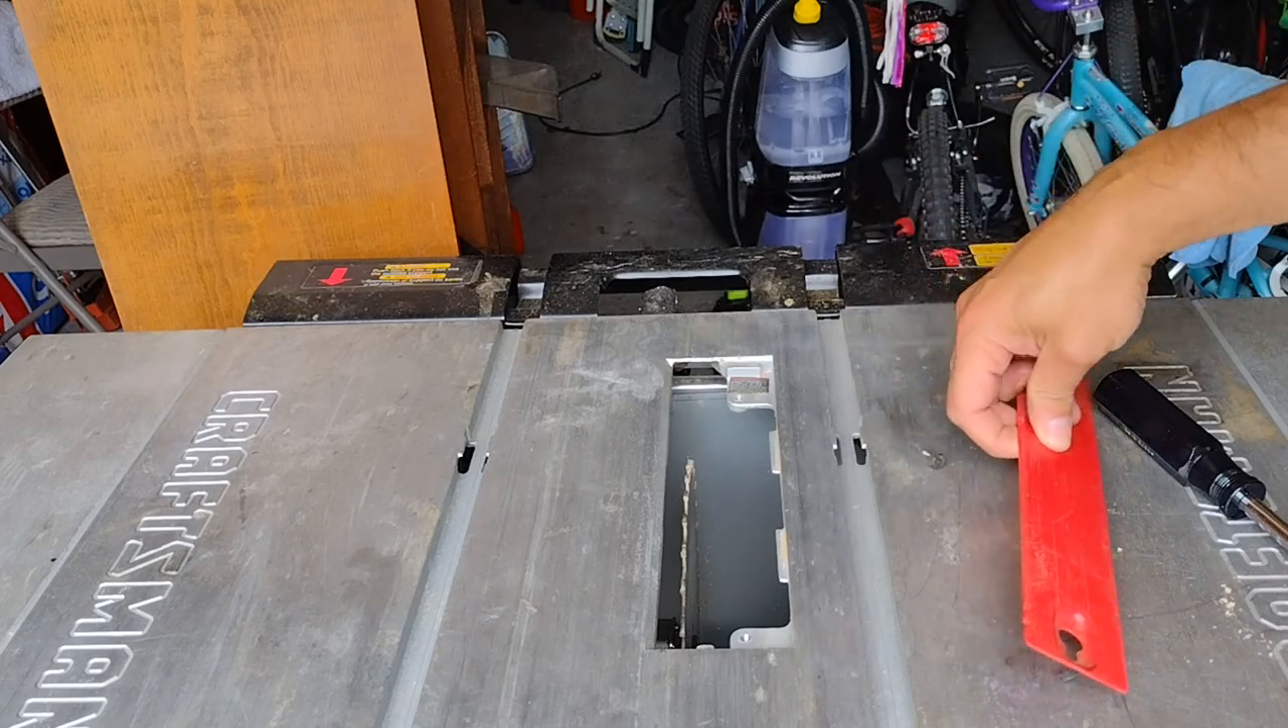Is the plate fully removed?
Yes.